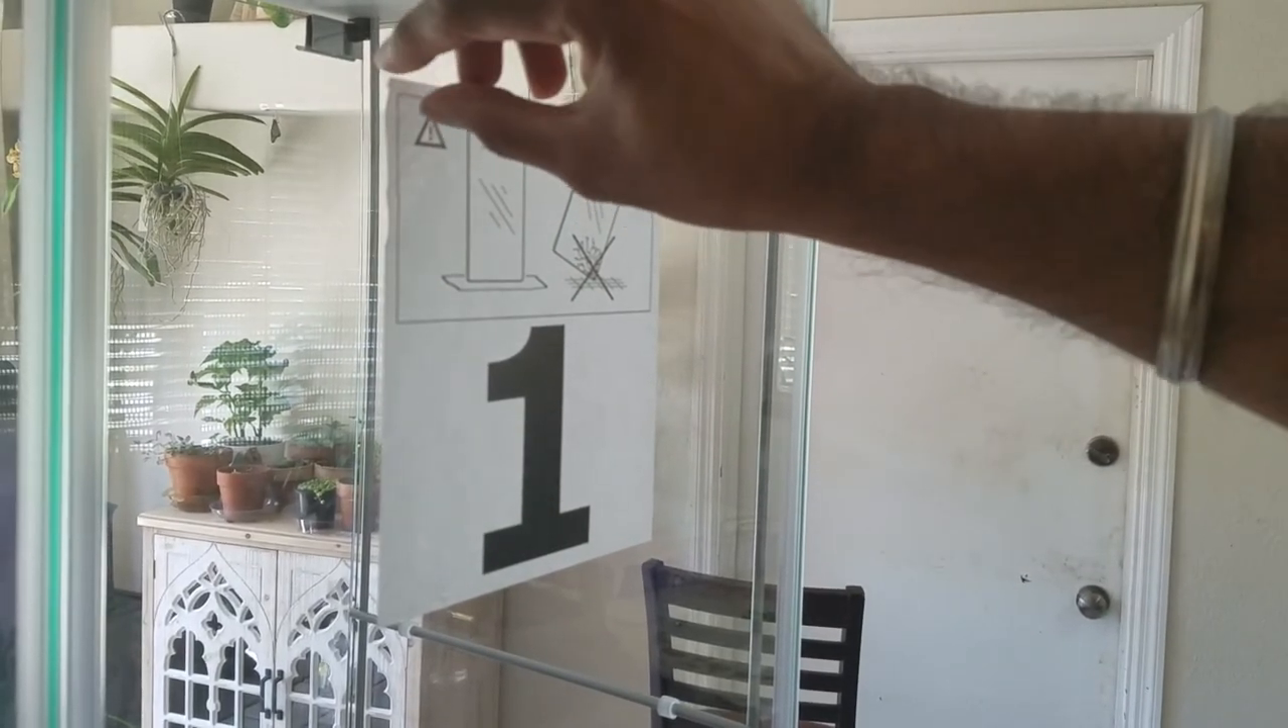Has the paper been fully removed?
No.